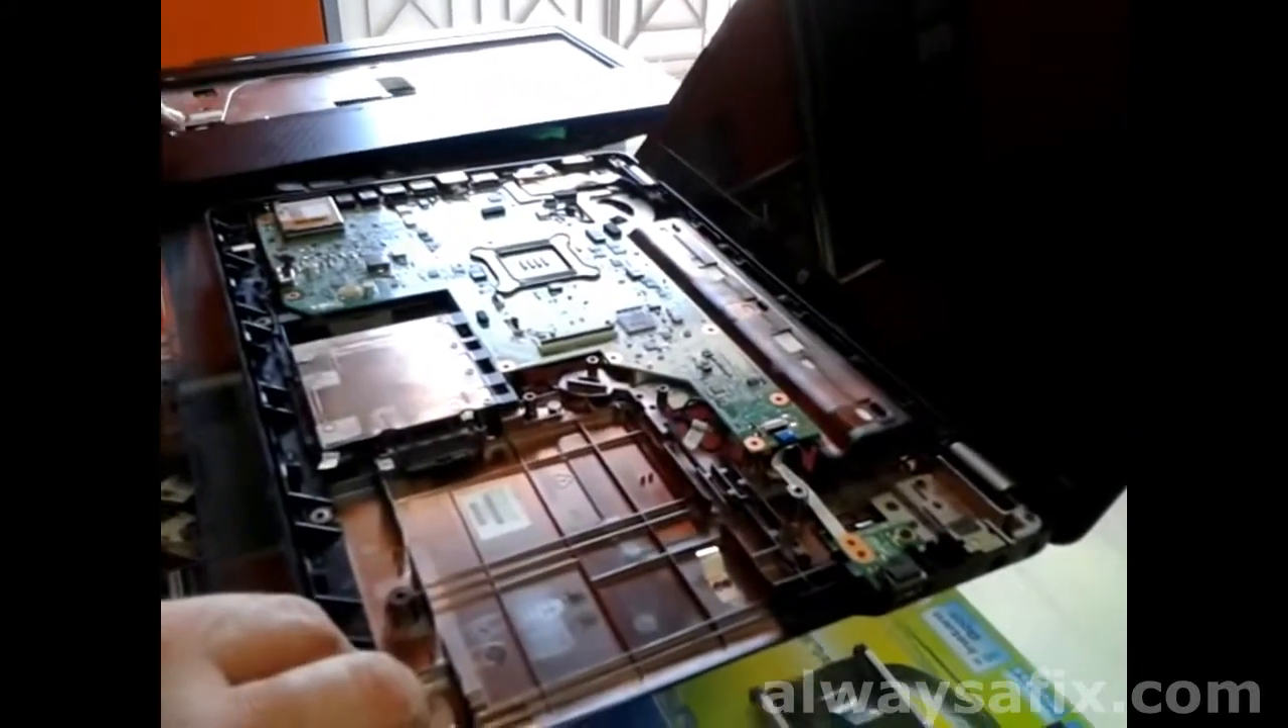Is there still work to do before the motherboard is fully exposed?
No.